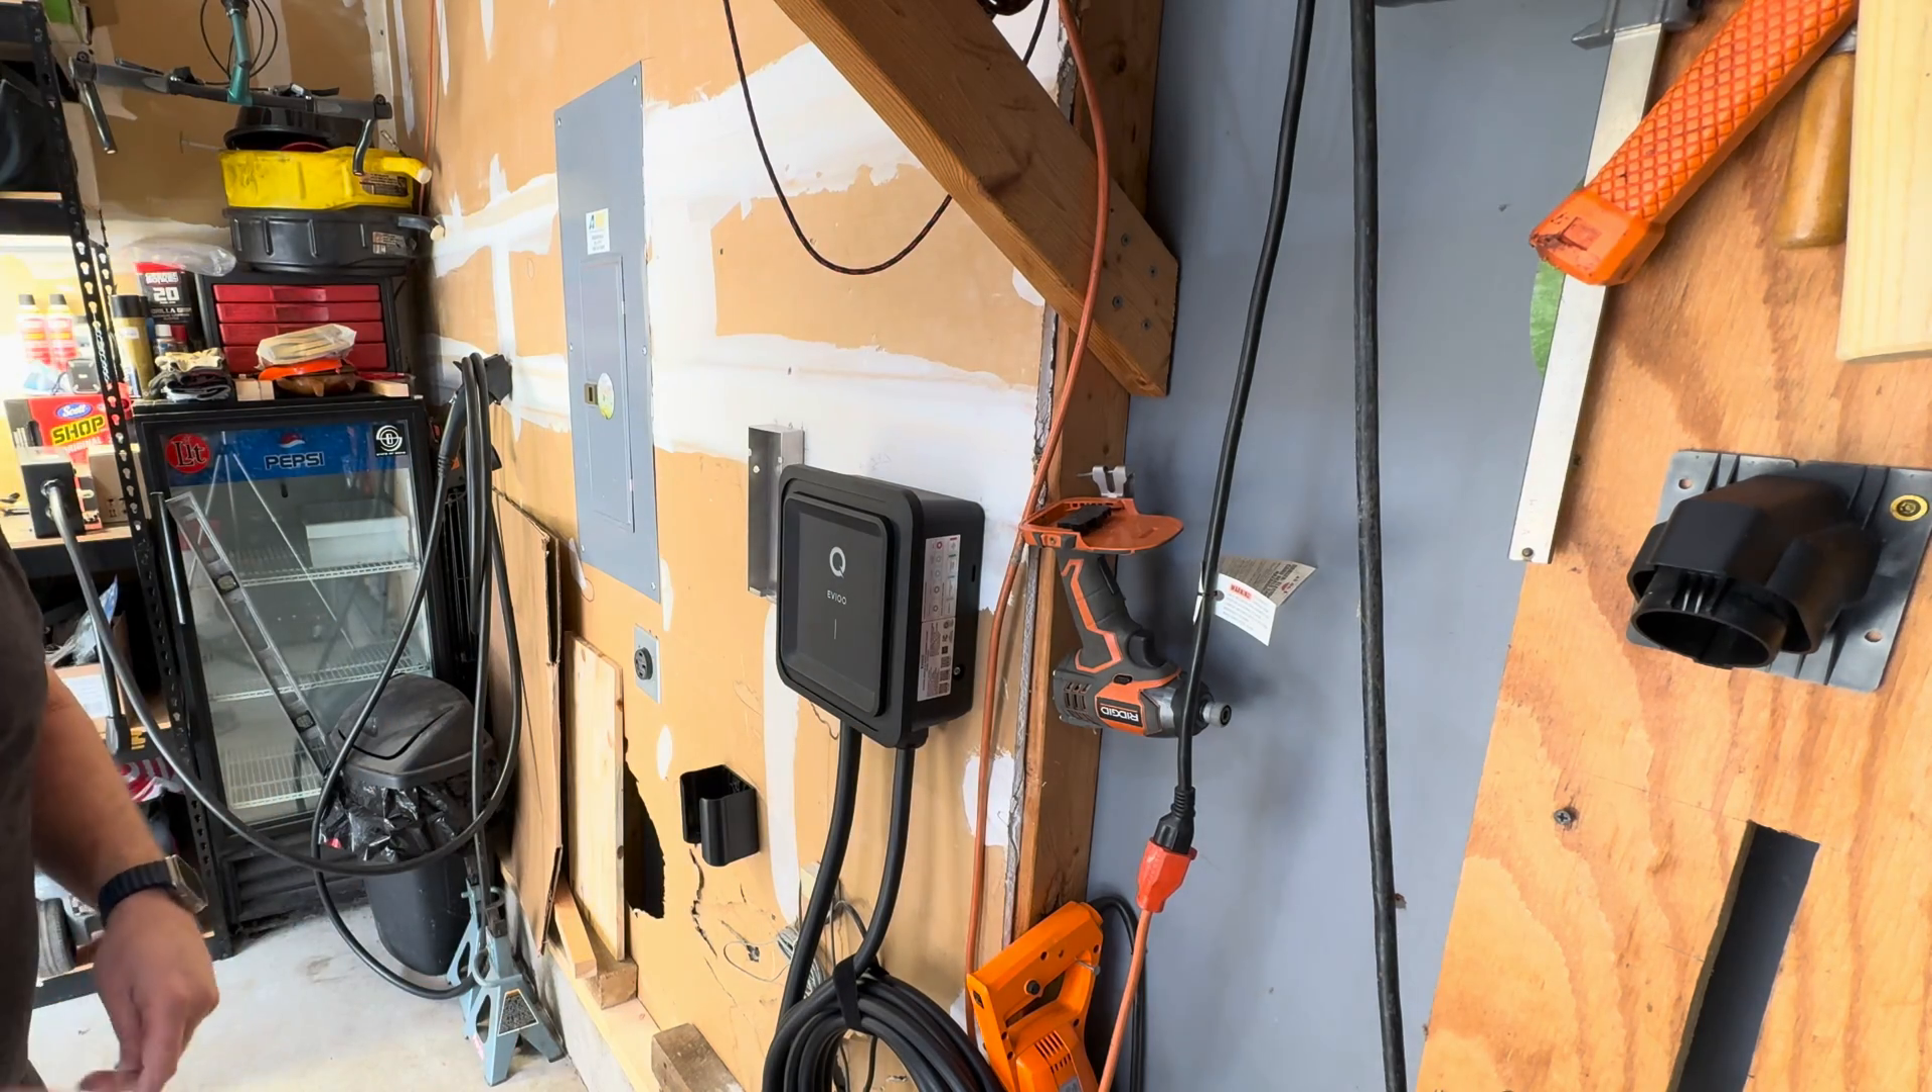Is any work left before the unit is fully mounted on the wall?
No.